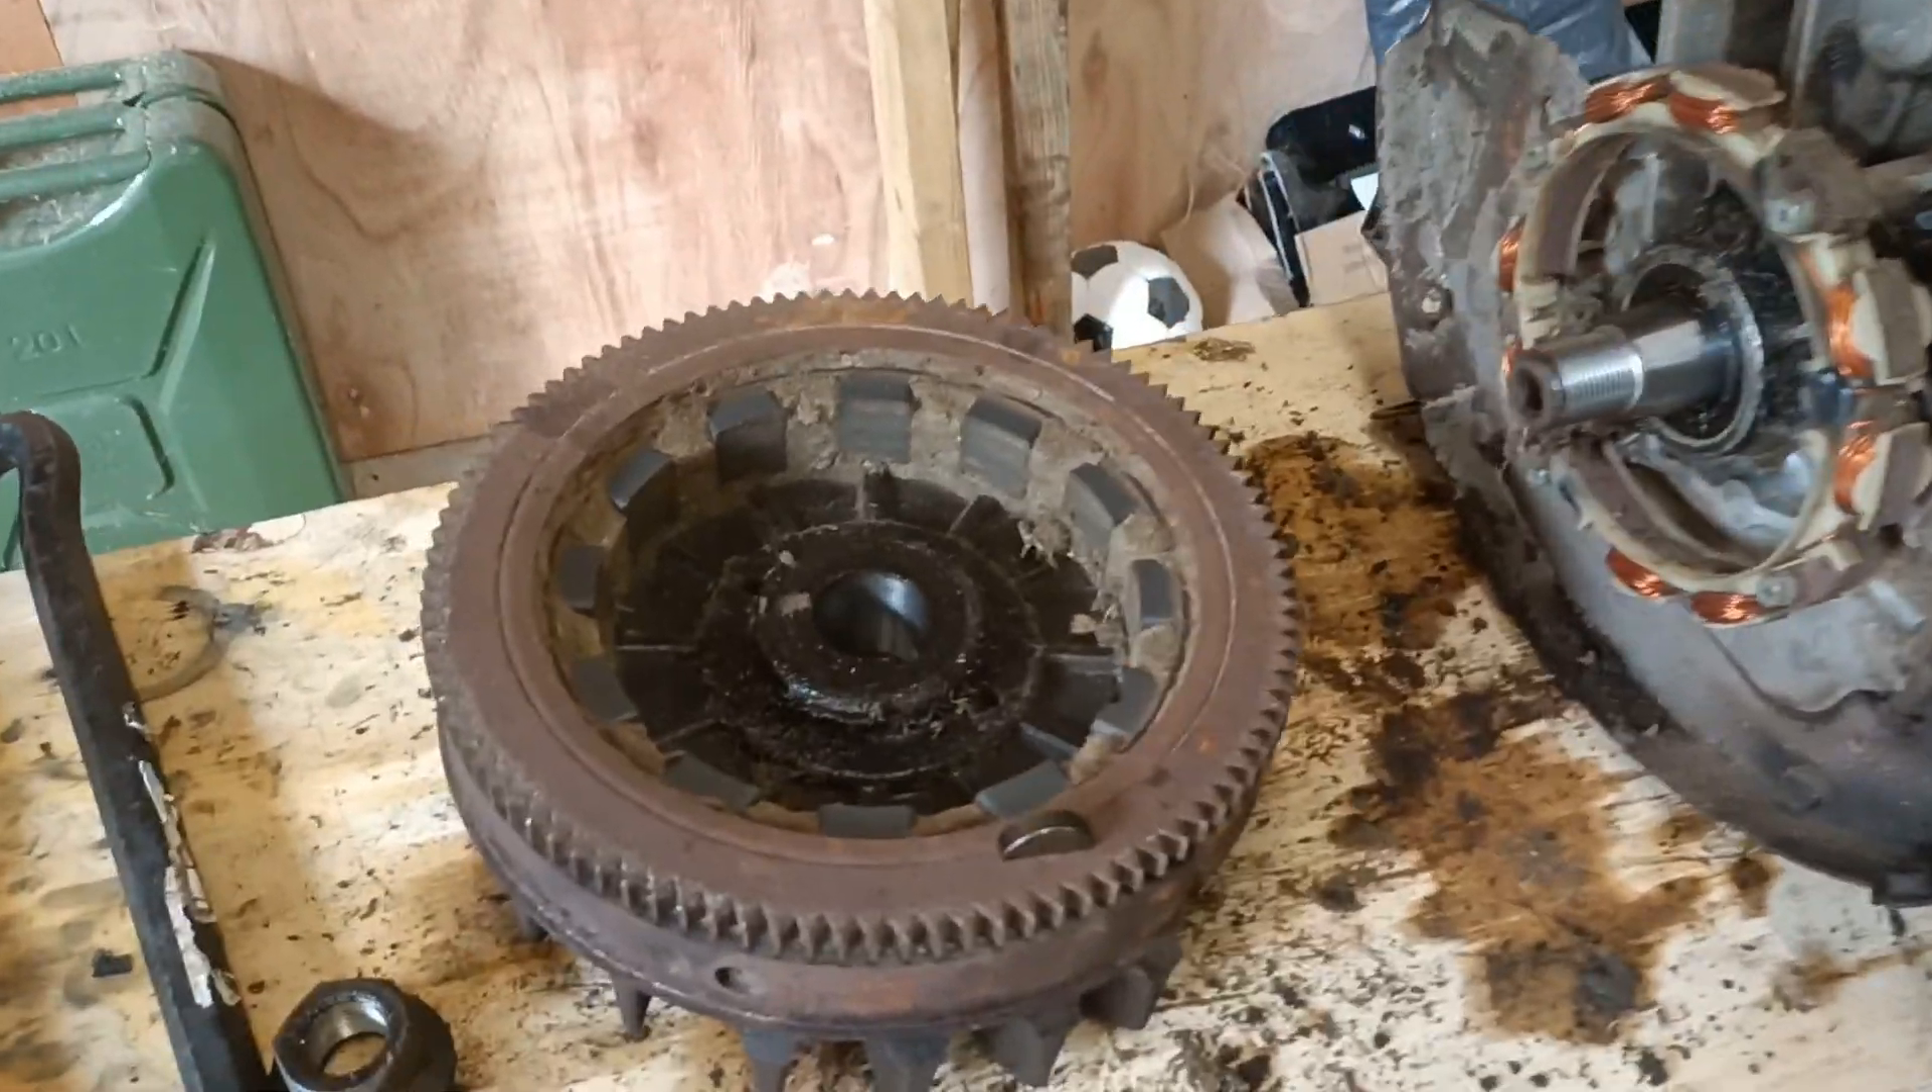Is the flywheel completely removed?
Yes.